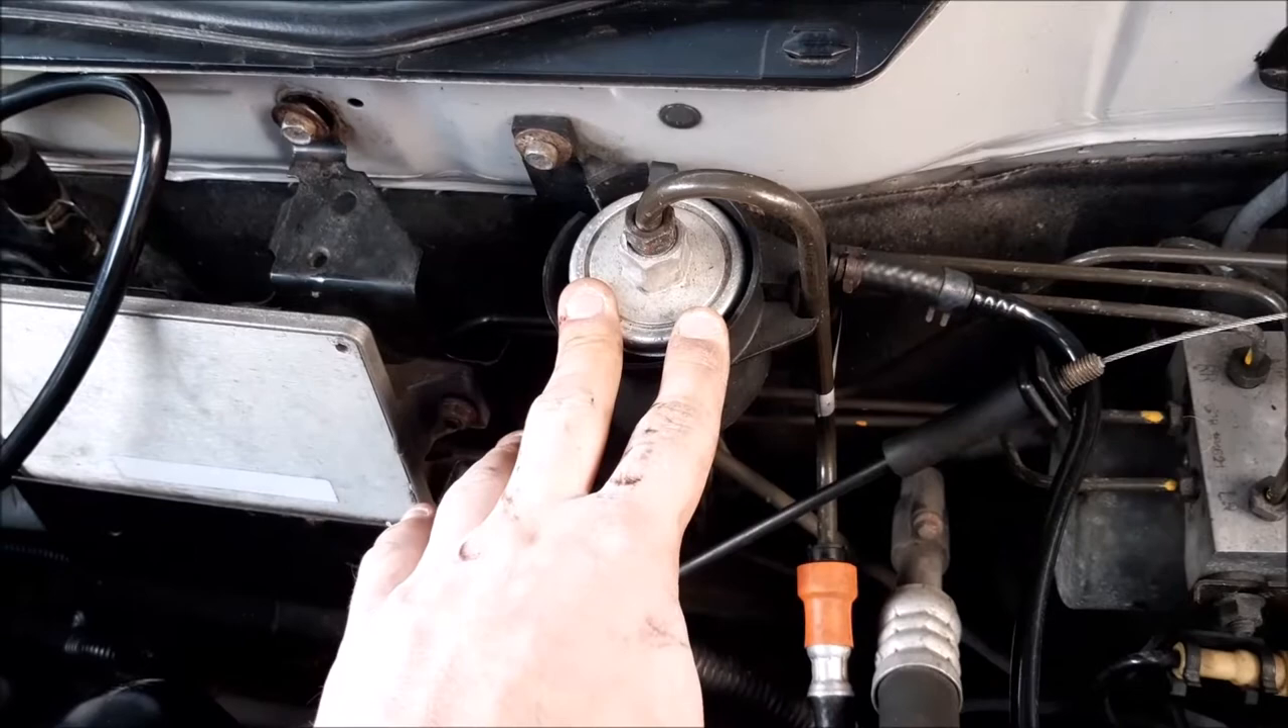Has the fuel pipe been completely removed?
No.